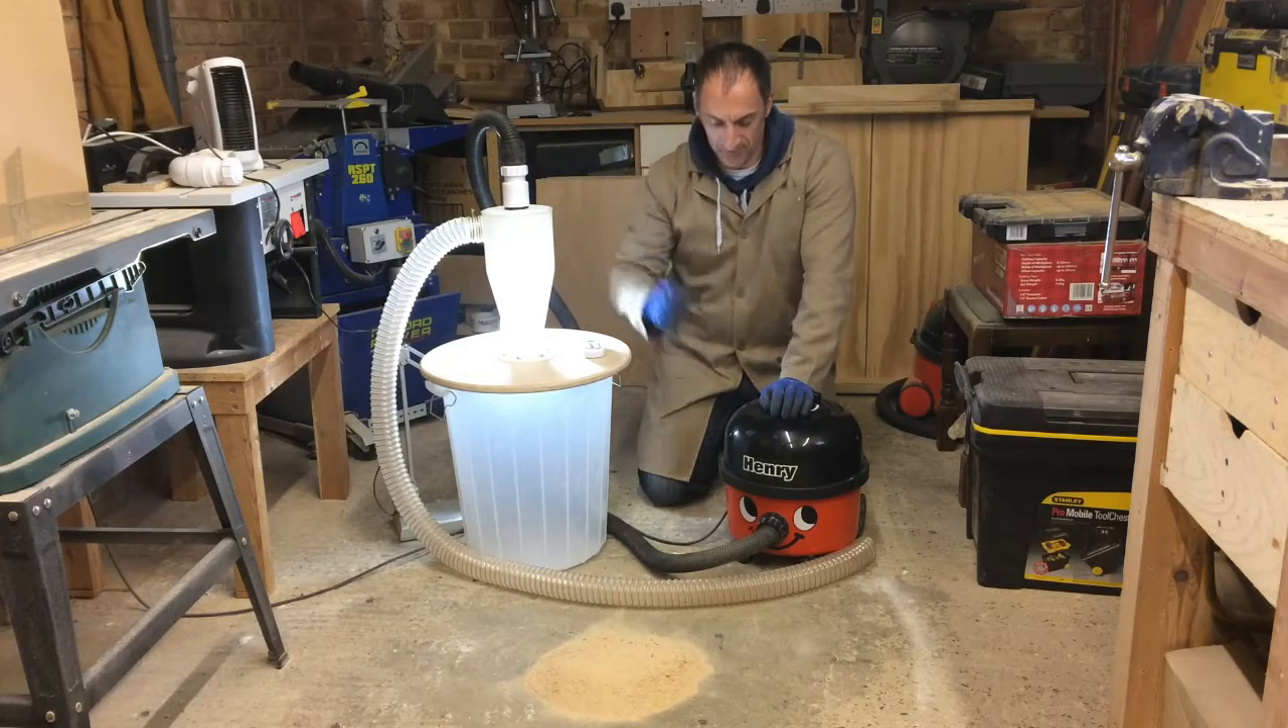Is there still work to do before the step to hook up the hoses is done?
No.